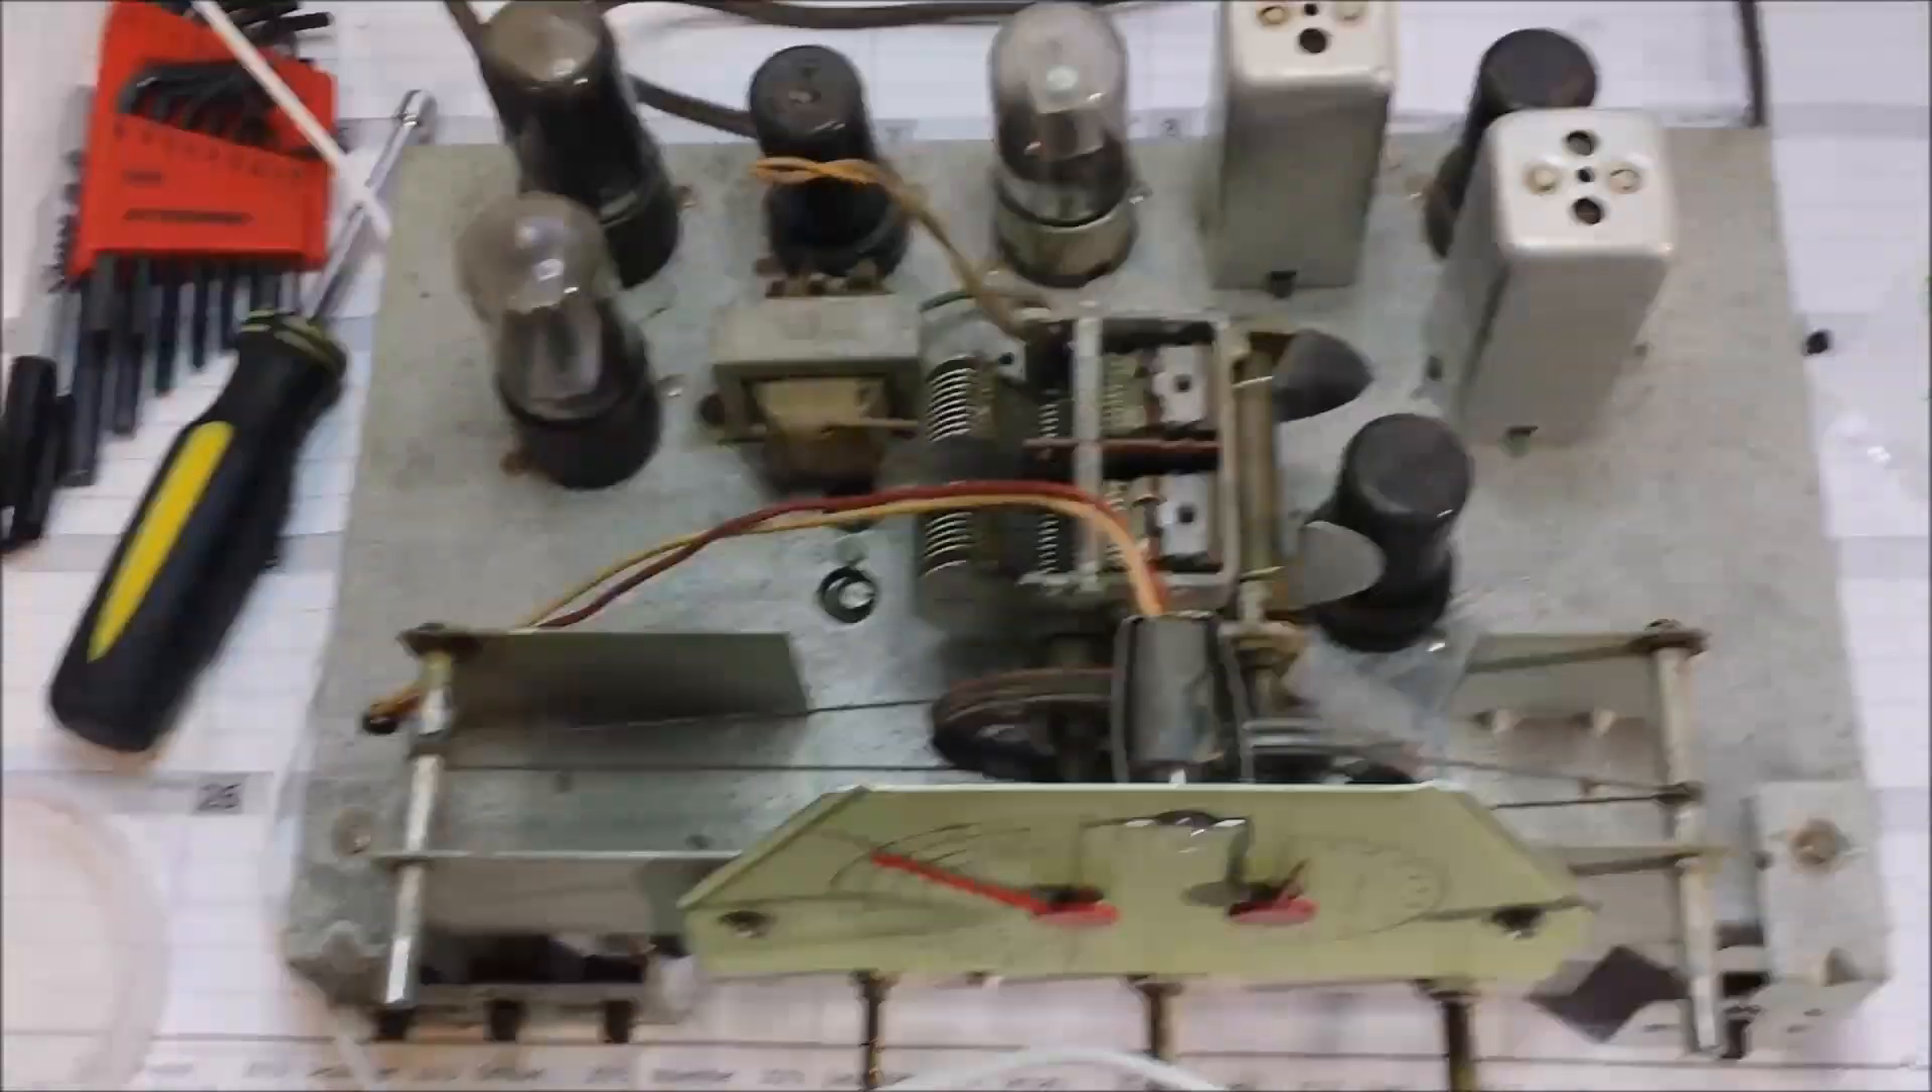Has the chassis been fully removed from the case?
Yes.